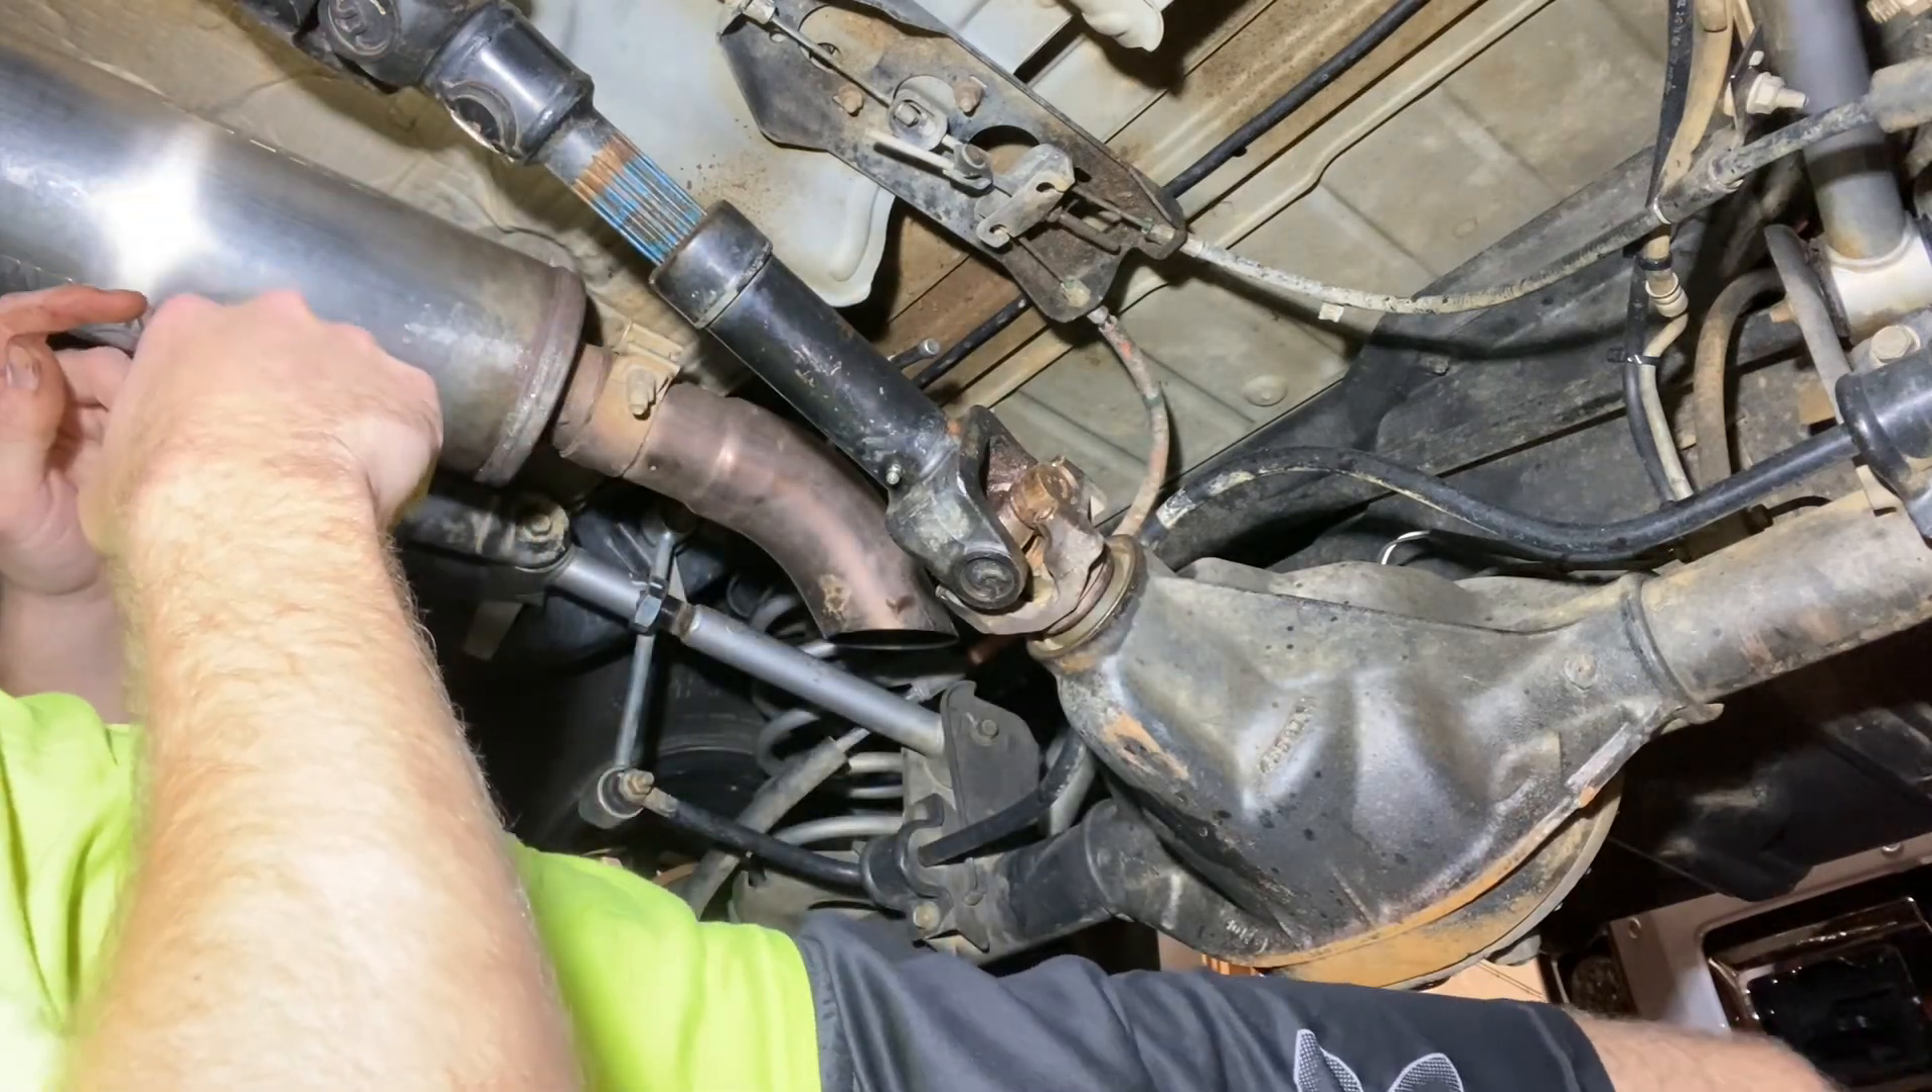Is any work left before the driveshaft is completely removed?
Yes.